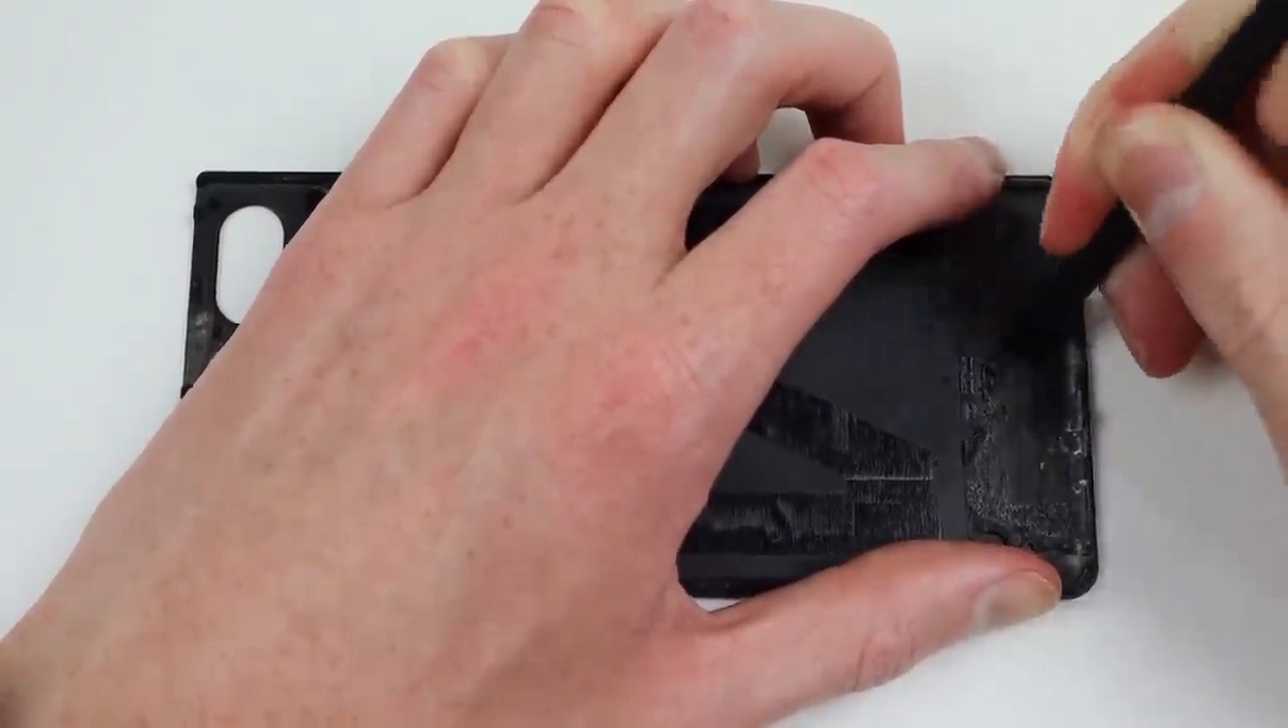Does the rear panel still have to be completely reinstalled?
Yes.